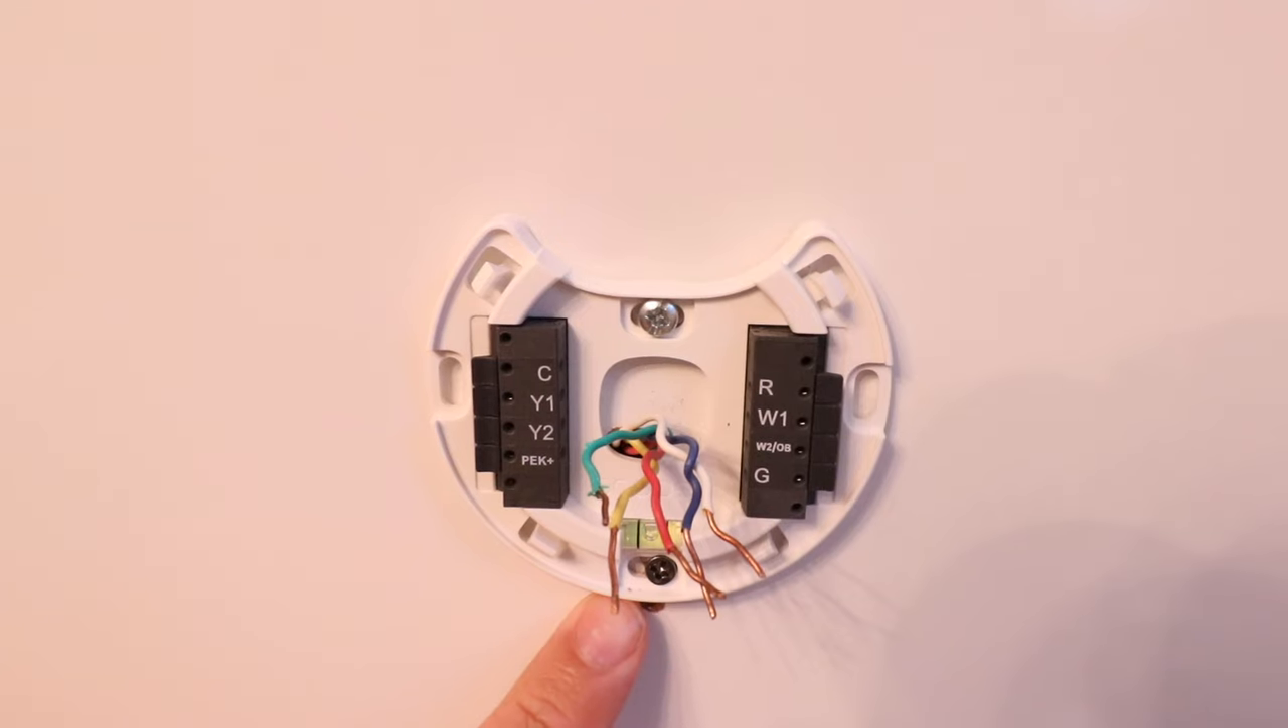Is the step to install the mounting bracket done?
Yes.